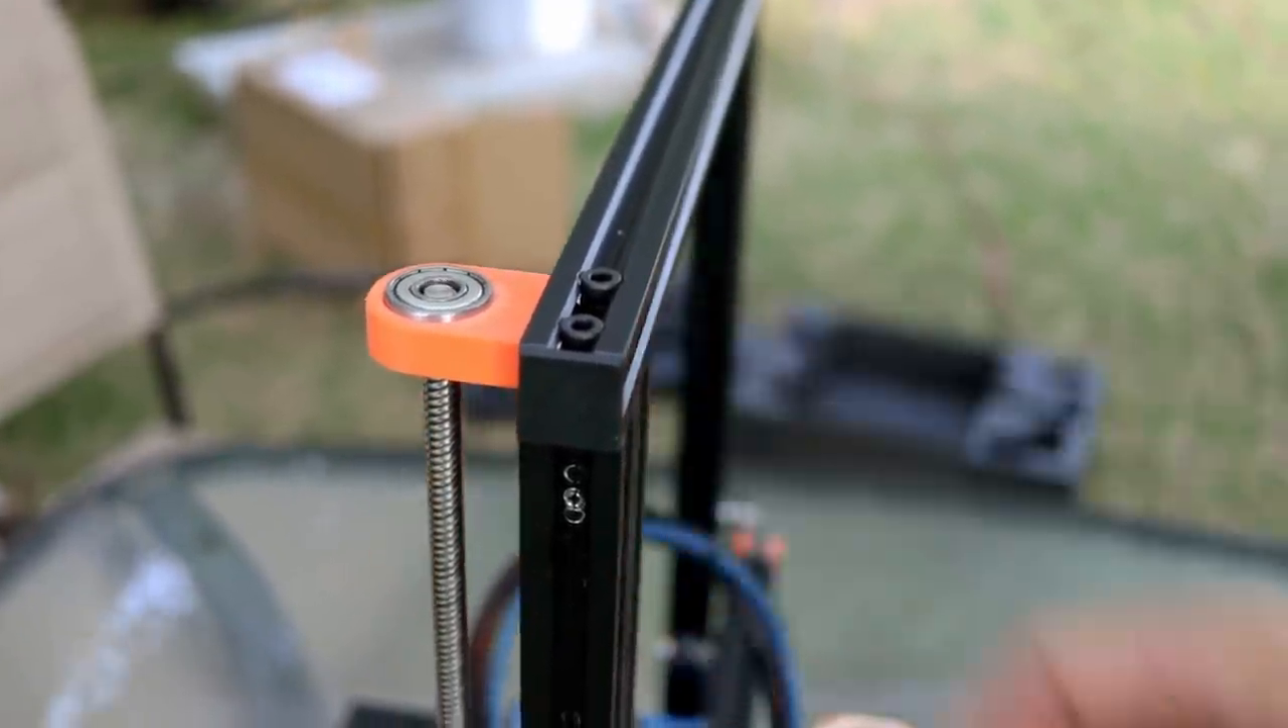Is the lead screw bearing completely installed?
Yes.